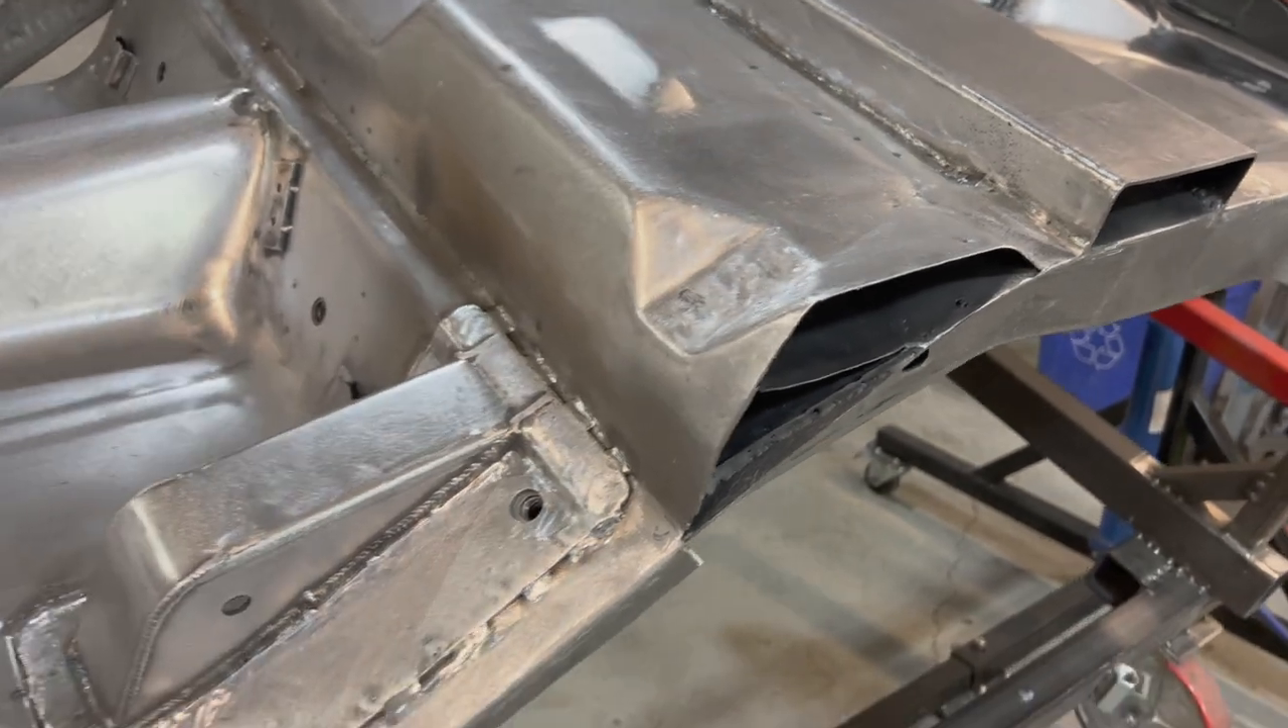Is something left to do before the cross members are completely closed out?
Yes.